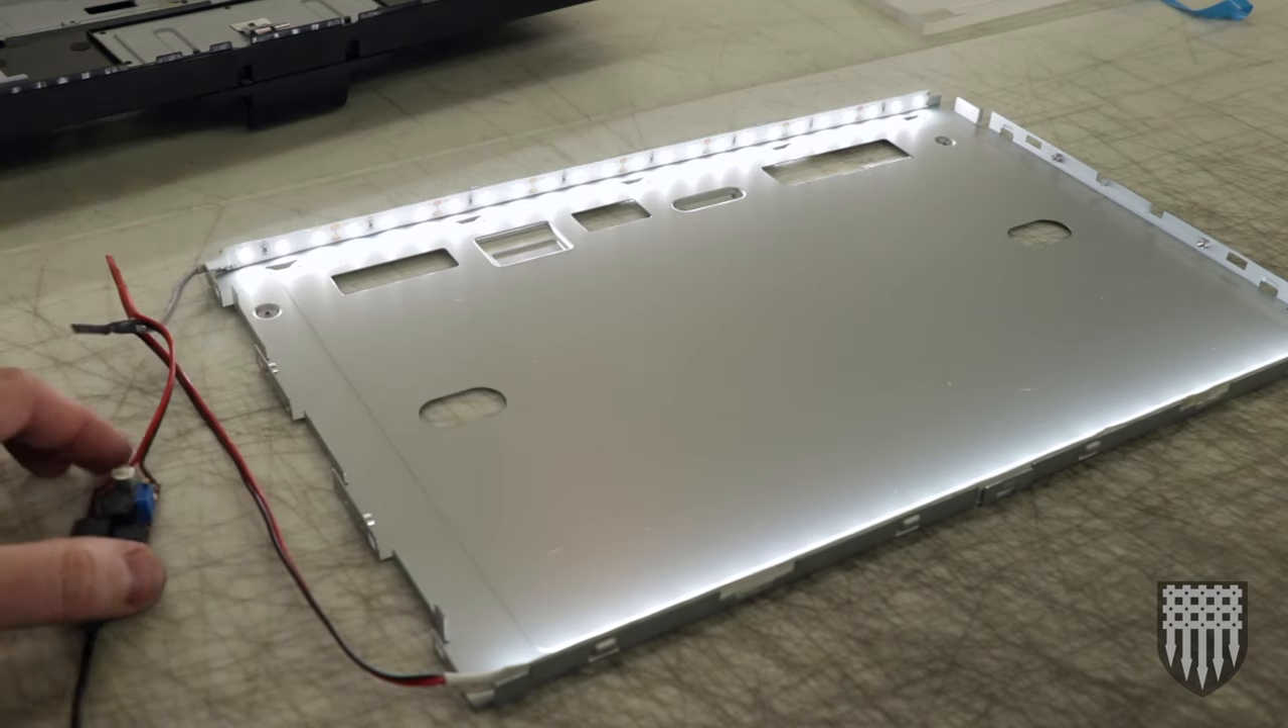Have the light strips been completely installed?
Yes.